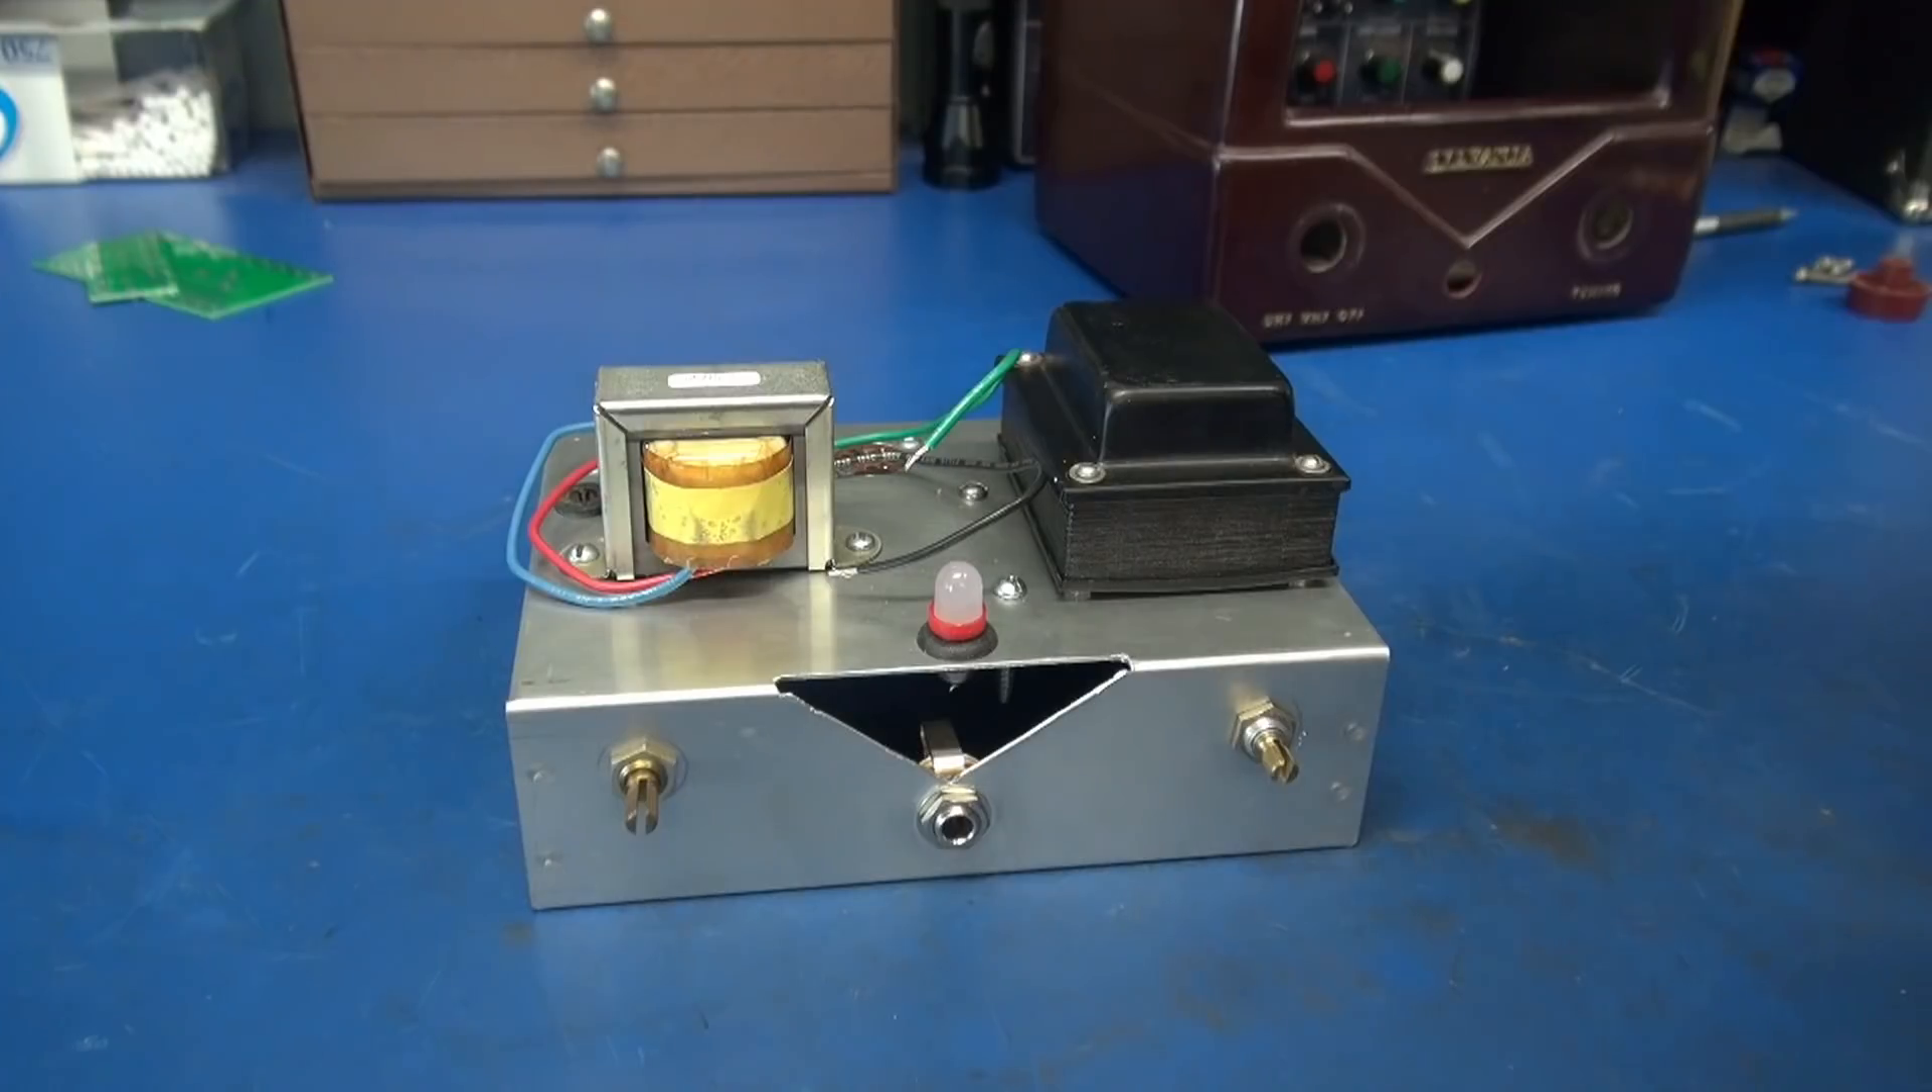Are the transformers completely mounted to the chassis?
Yes.